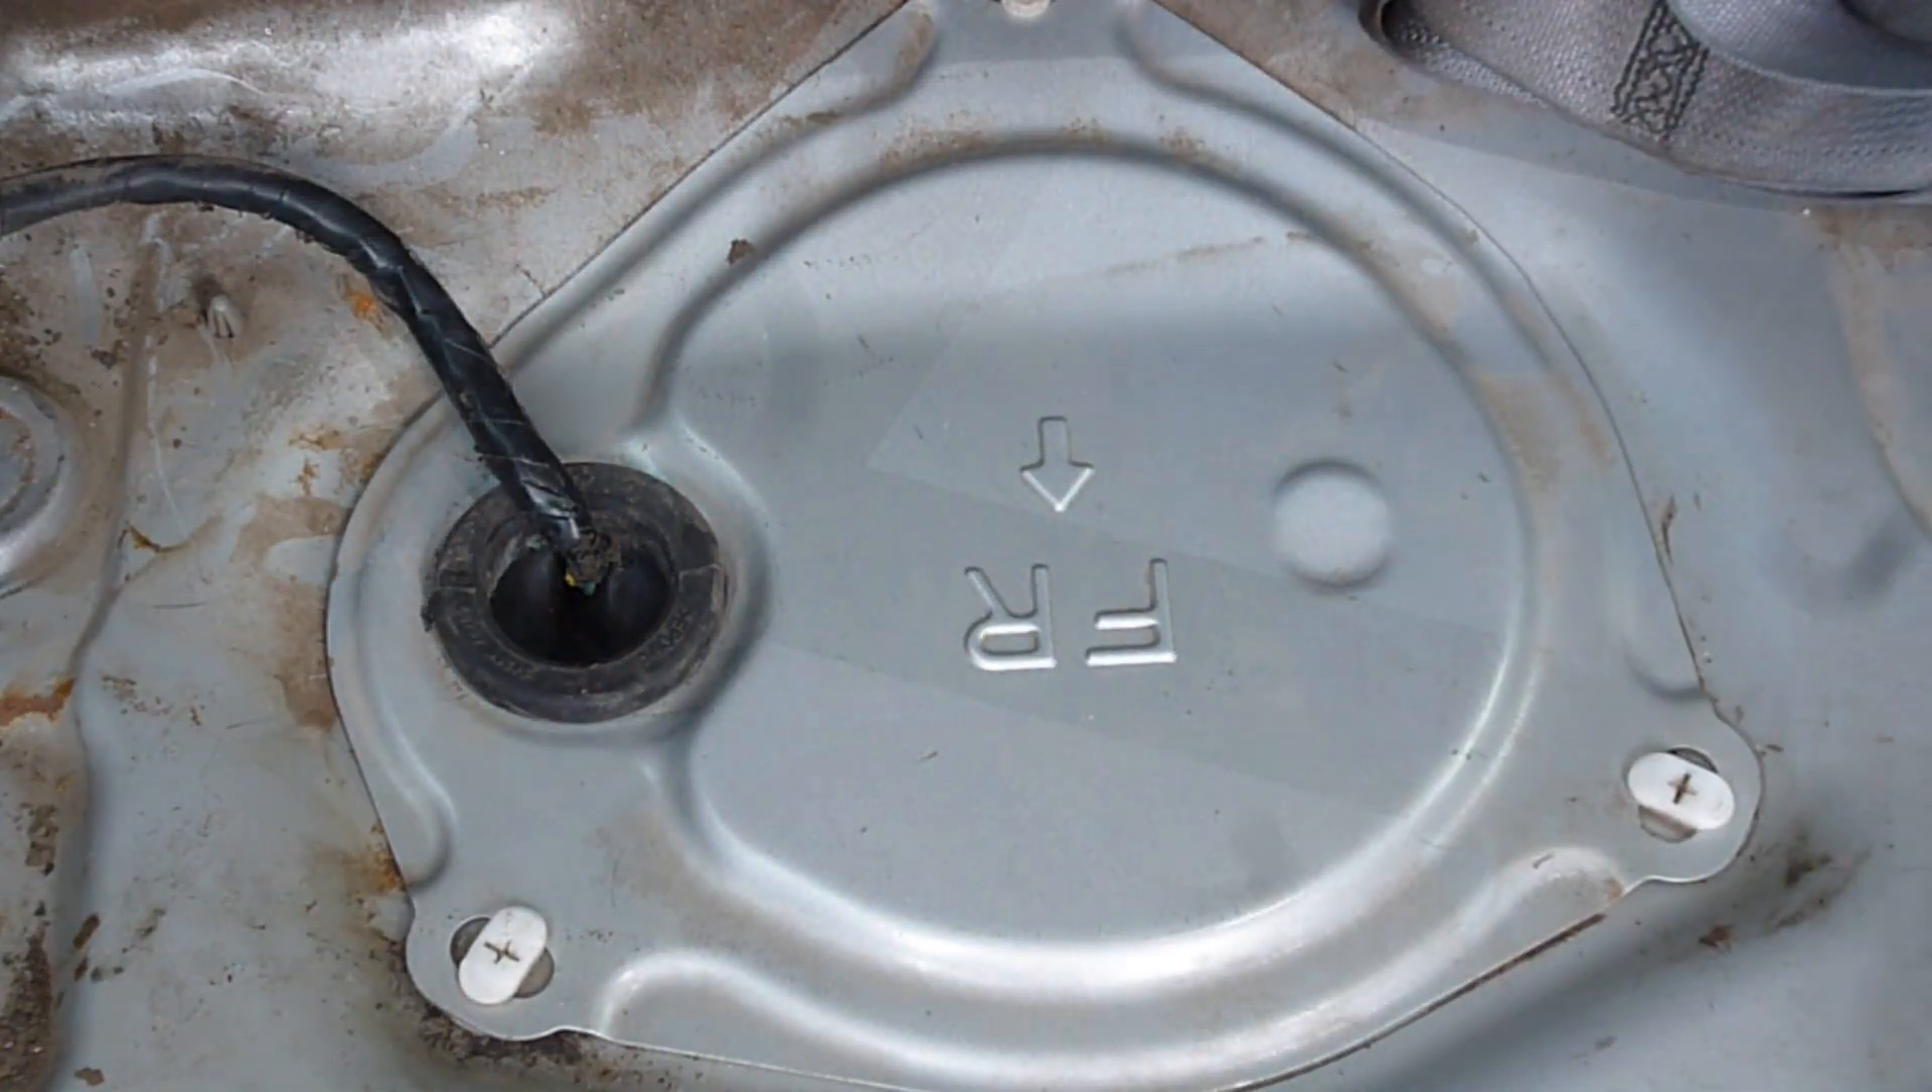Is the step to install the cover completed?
Yes.